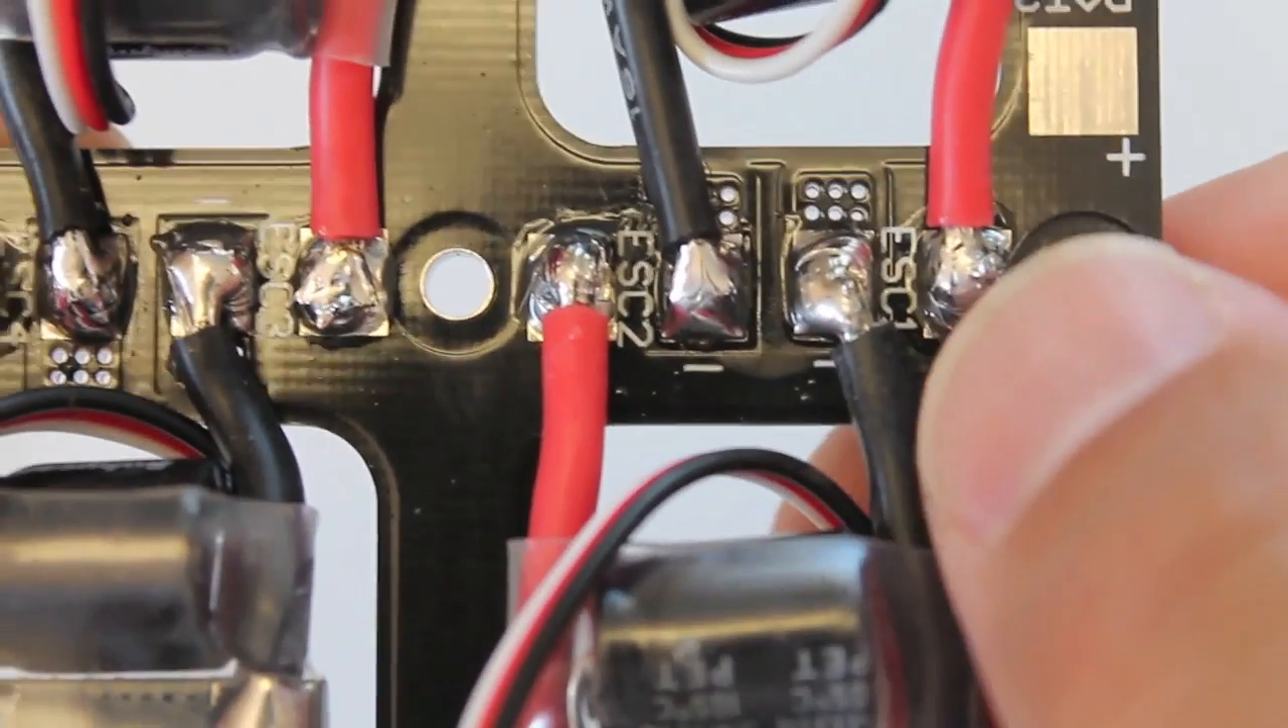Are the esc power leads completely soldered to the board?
Yes.